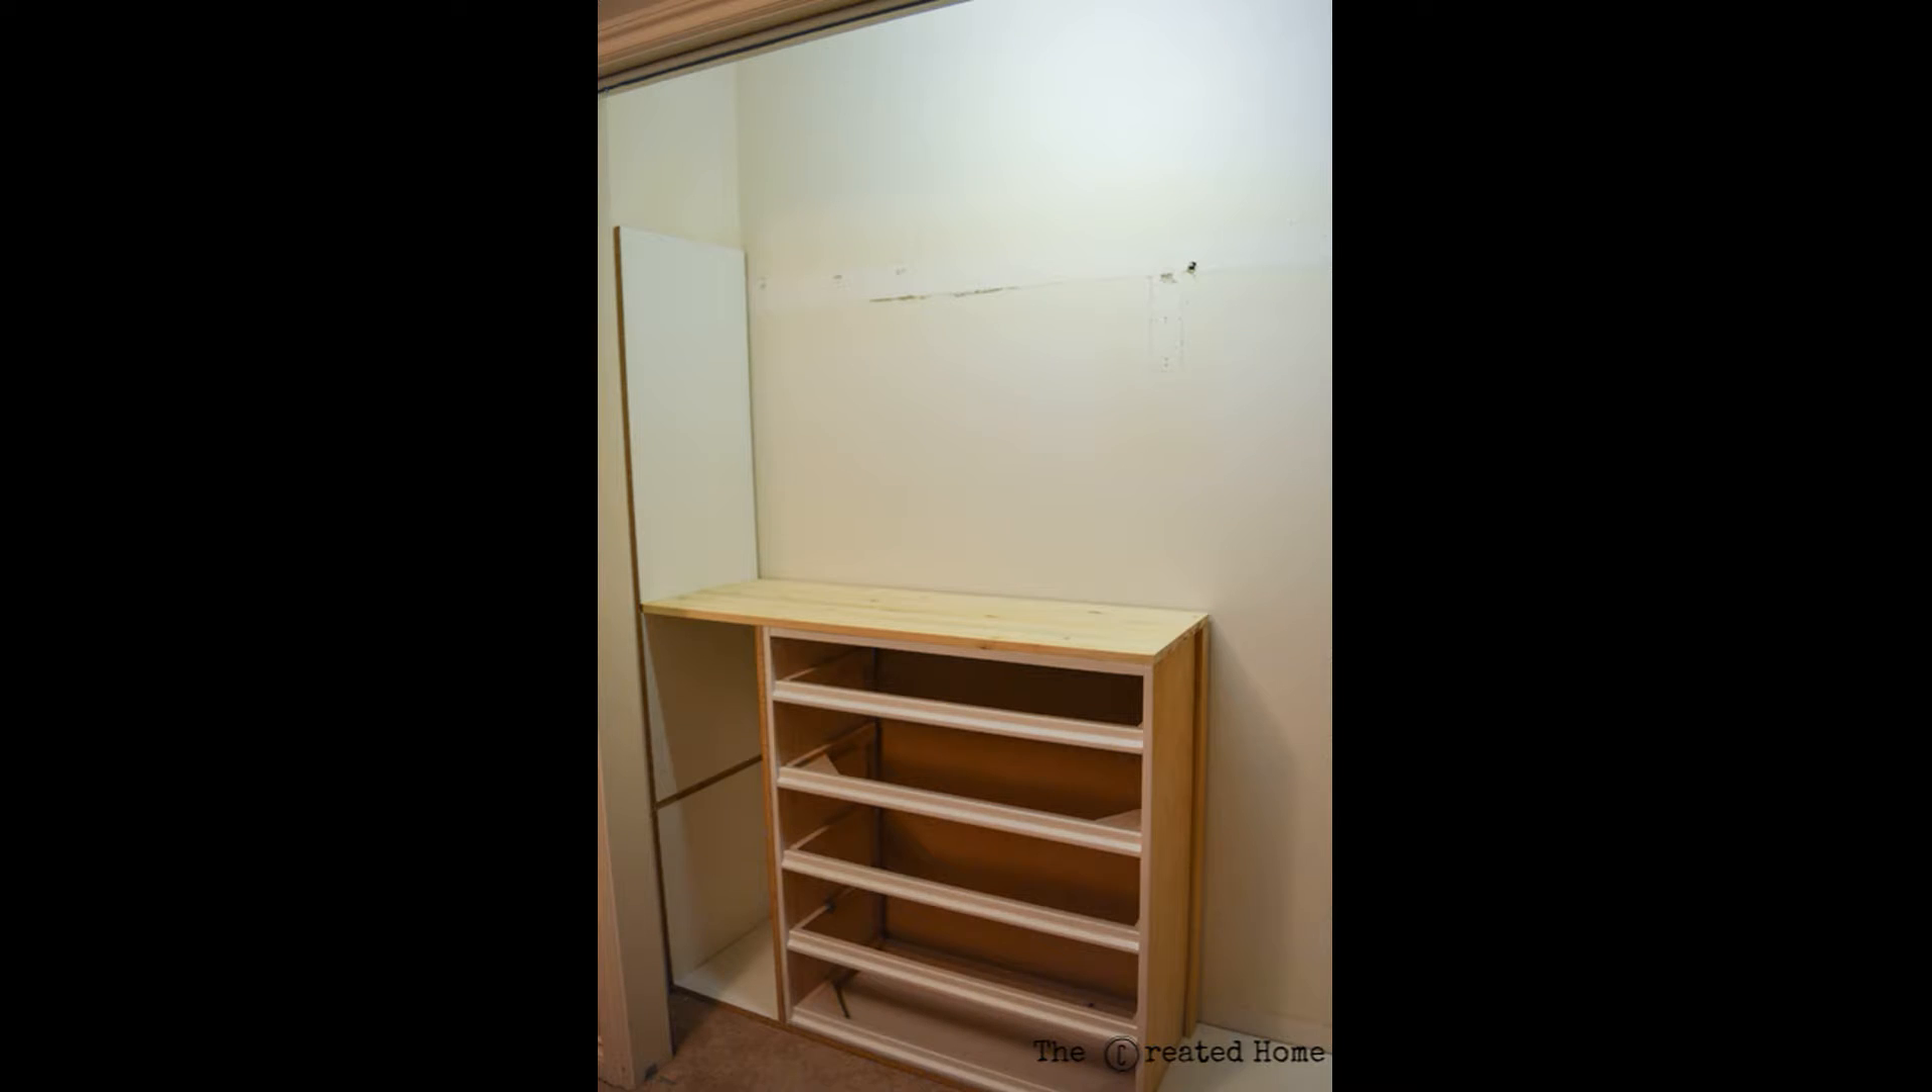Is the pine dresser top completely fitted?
Yes.